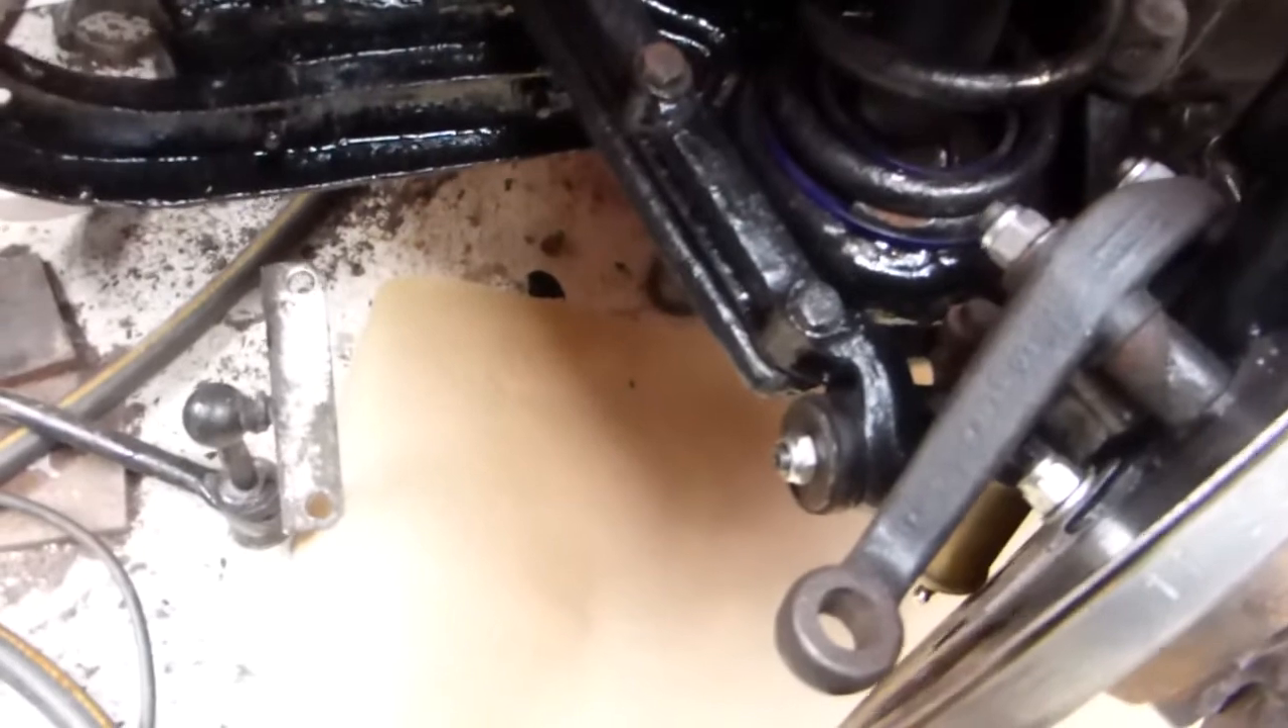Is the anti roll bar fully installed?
No.